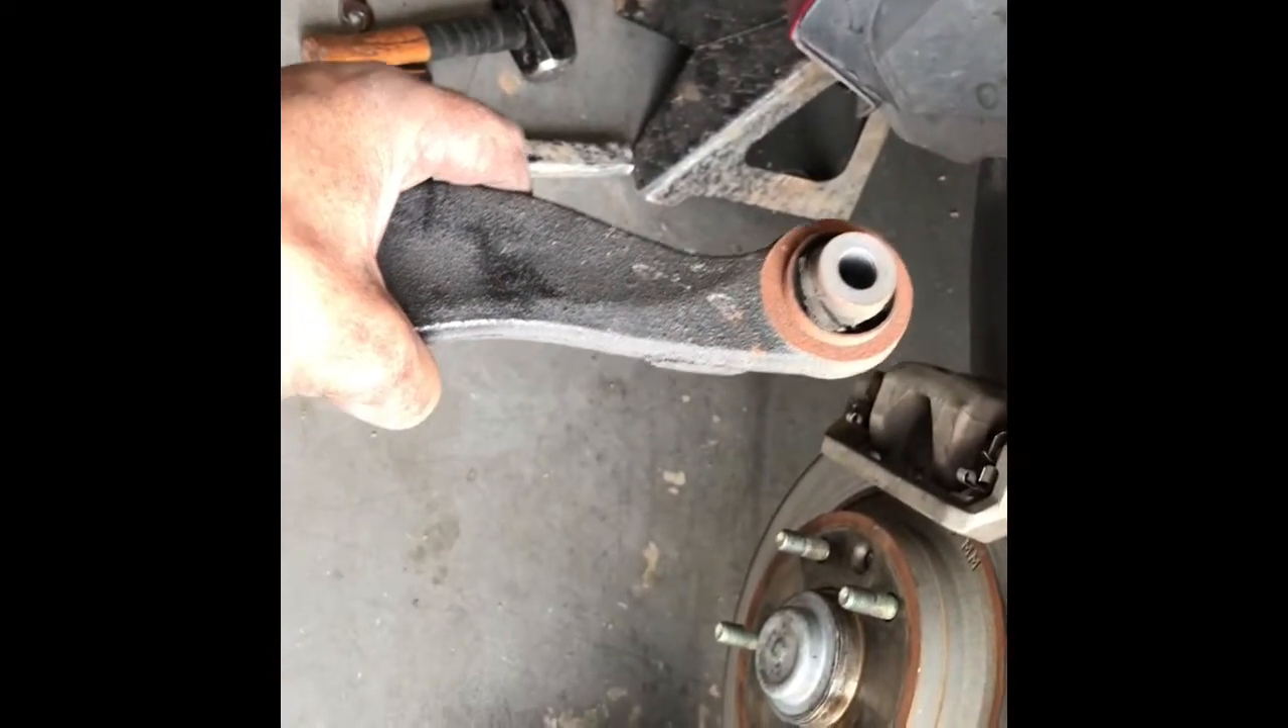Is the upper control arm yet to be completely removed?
No.